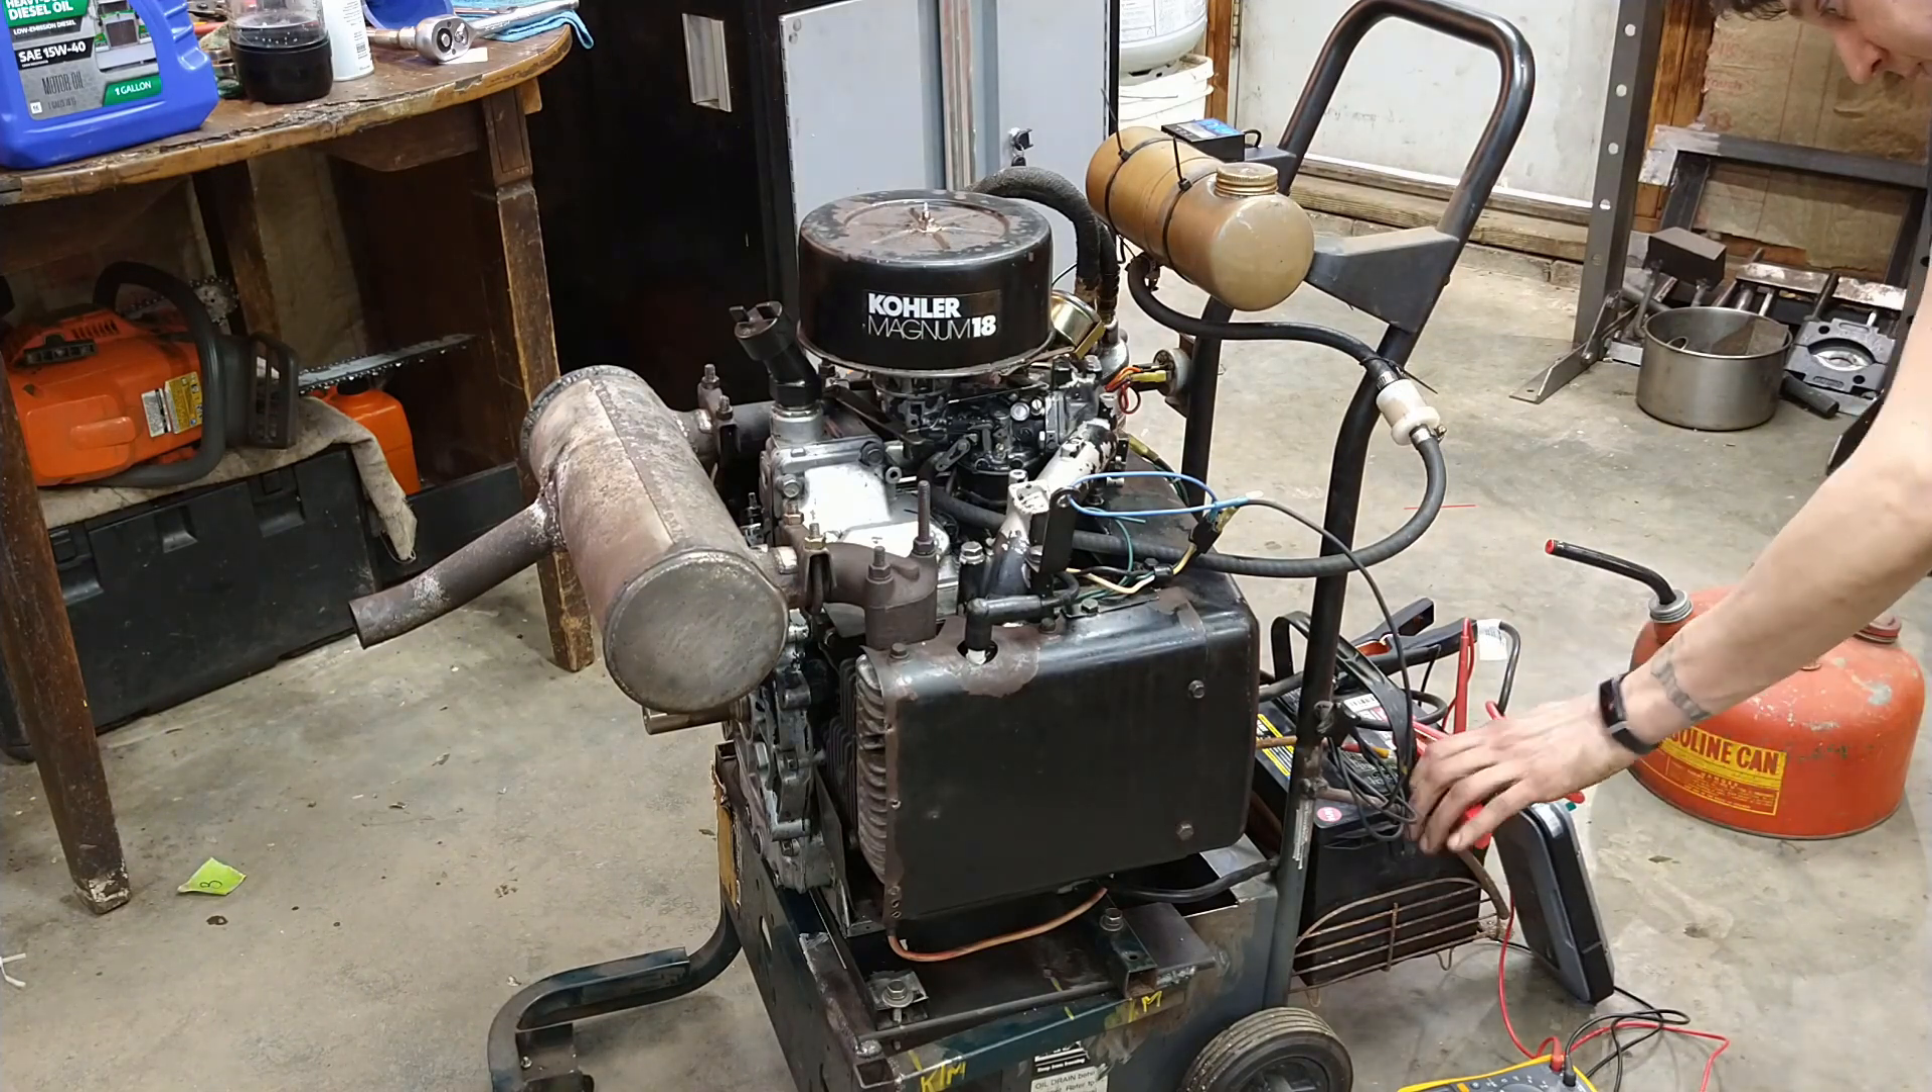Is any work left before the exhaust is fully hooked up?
No.